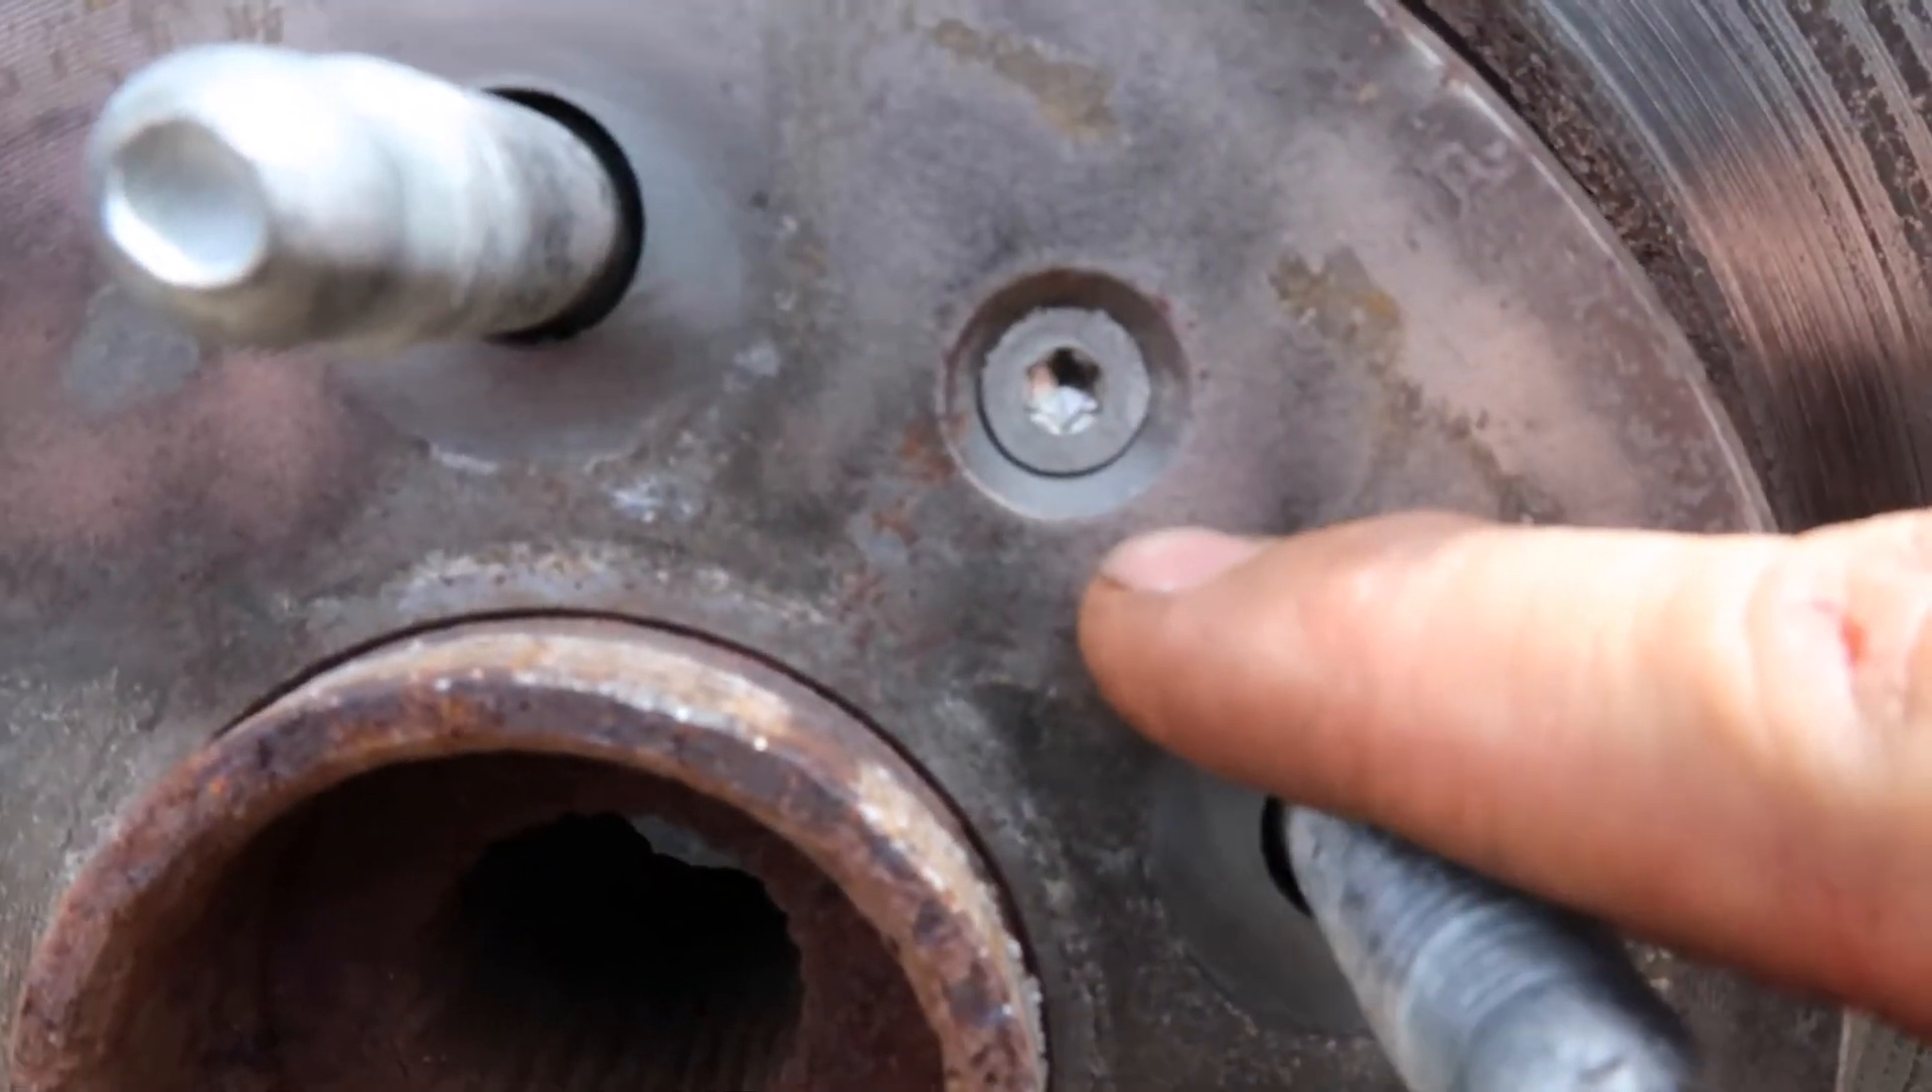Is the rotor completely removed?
No.